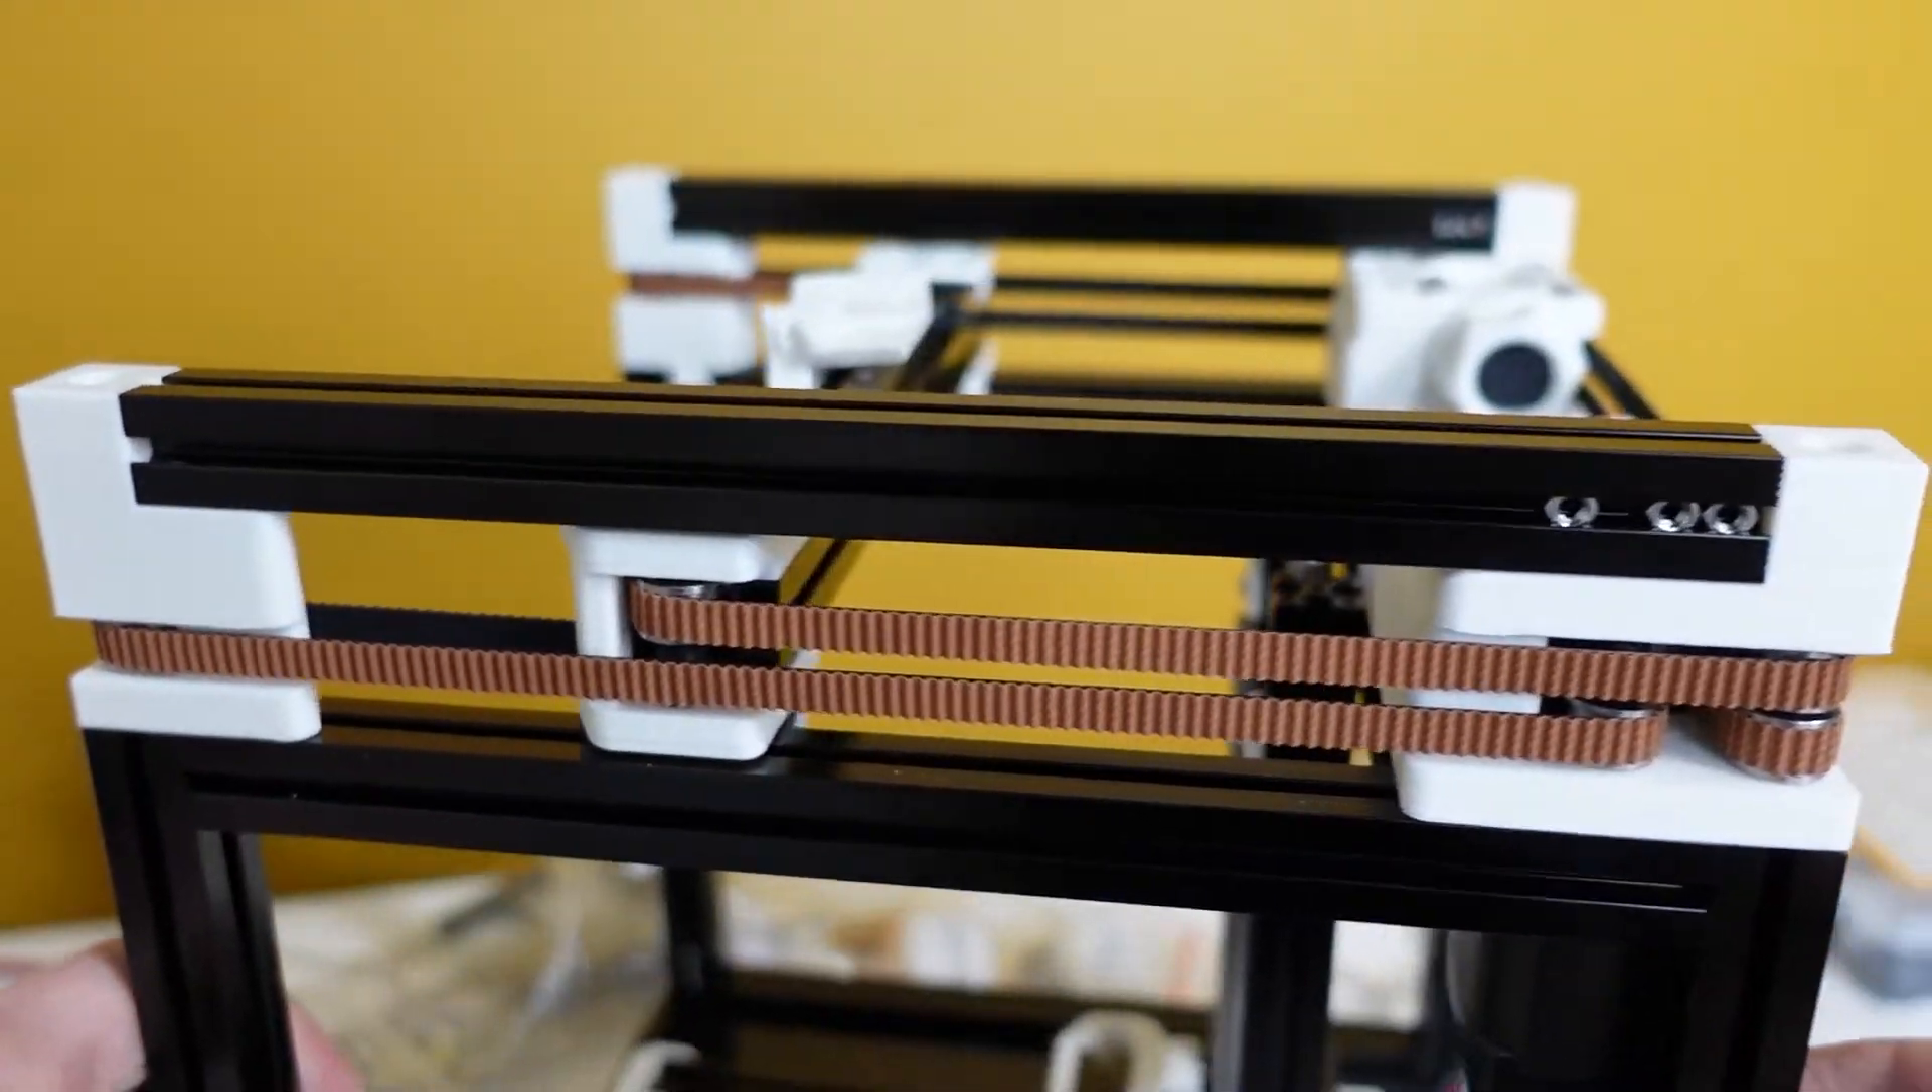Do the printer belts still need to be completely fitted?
No.